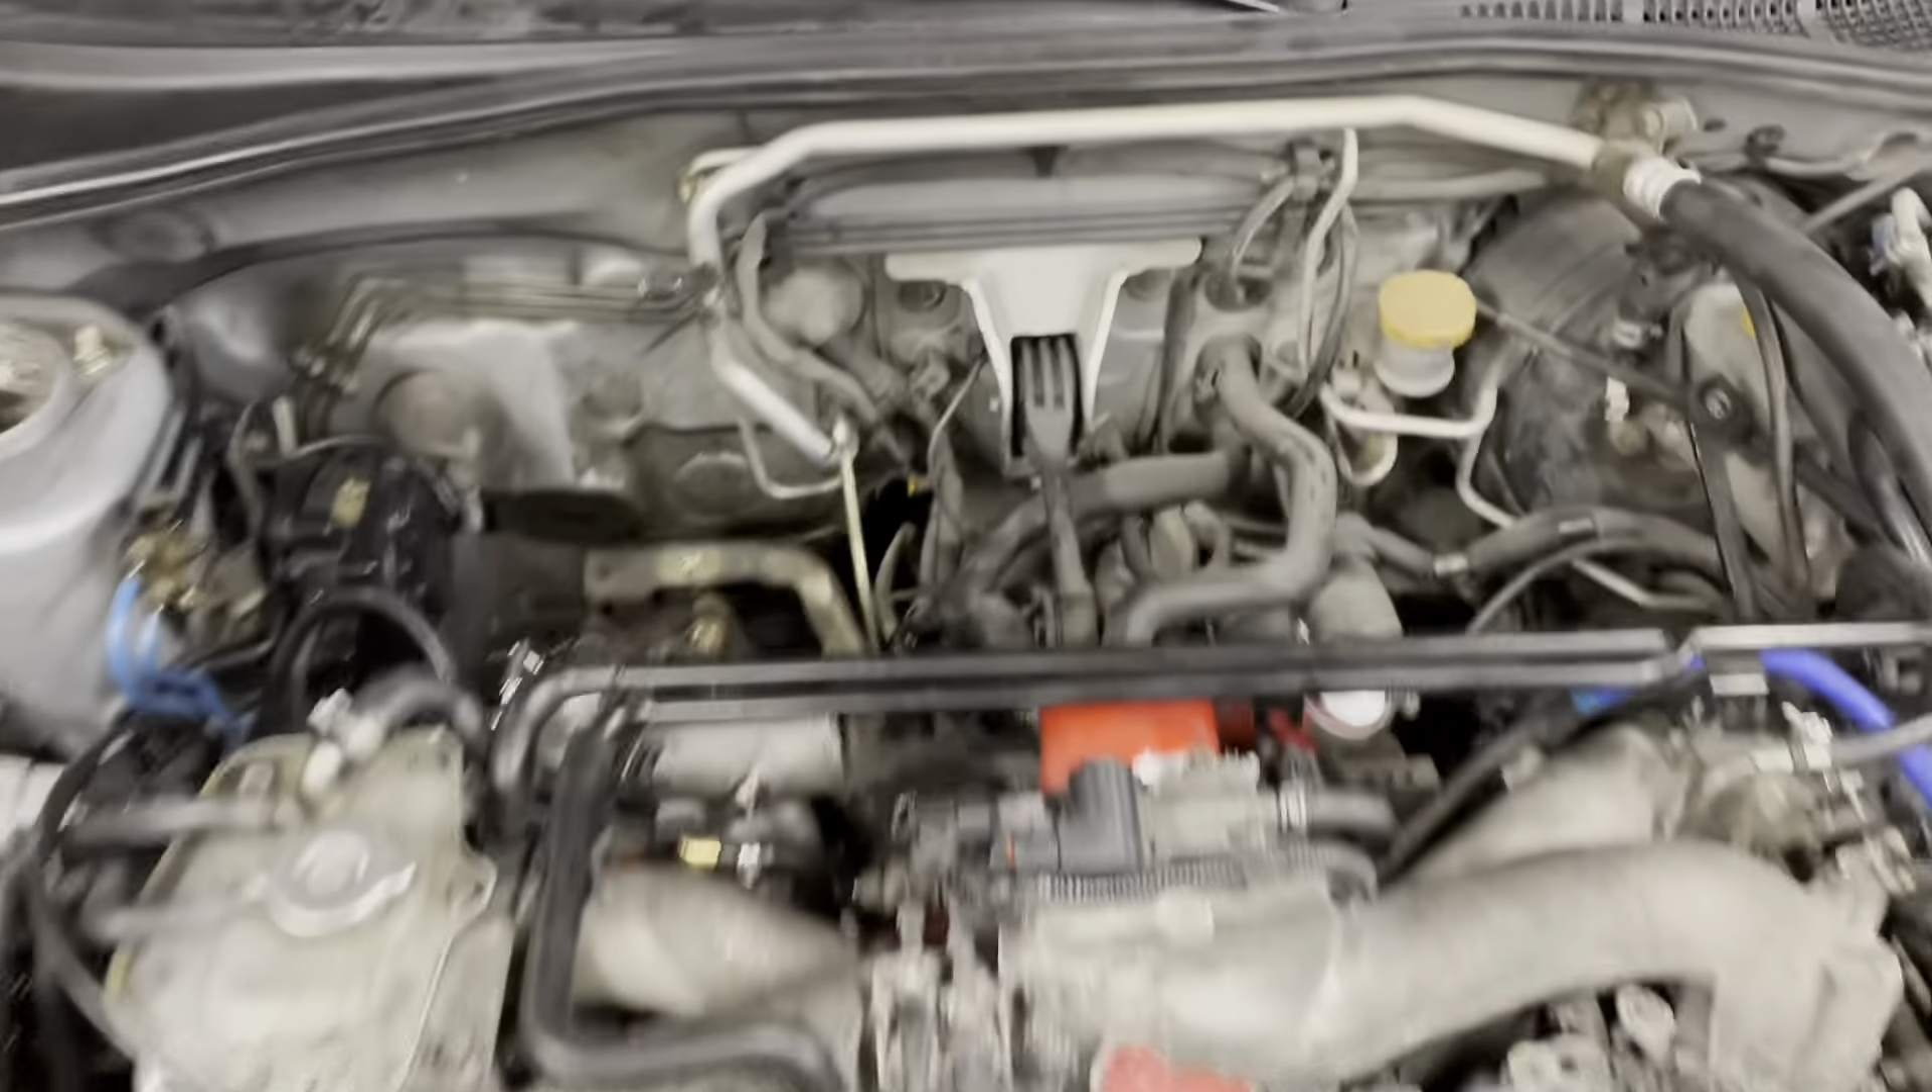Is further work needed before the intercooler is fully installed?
Yes.